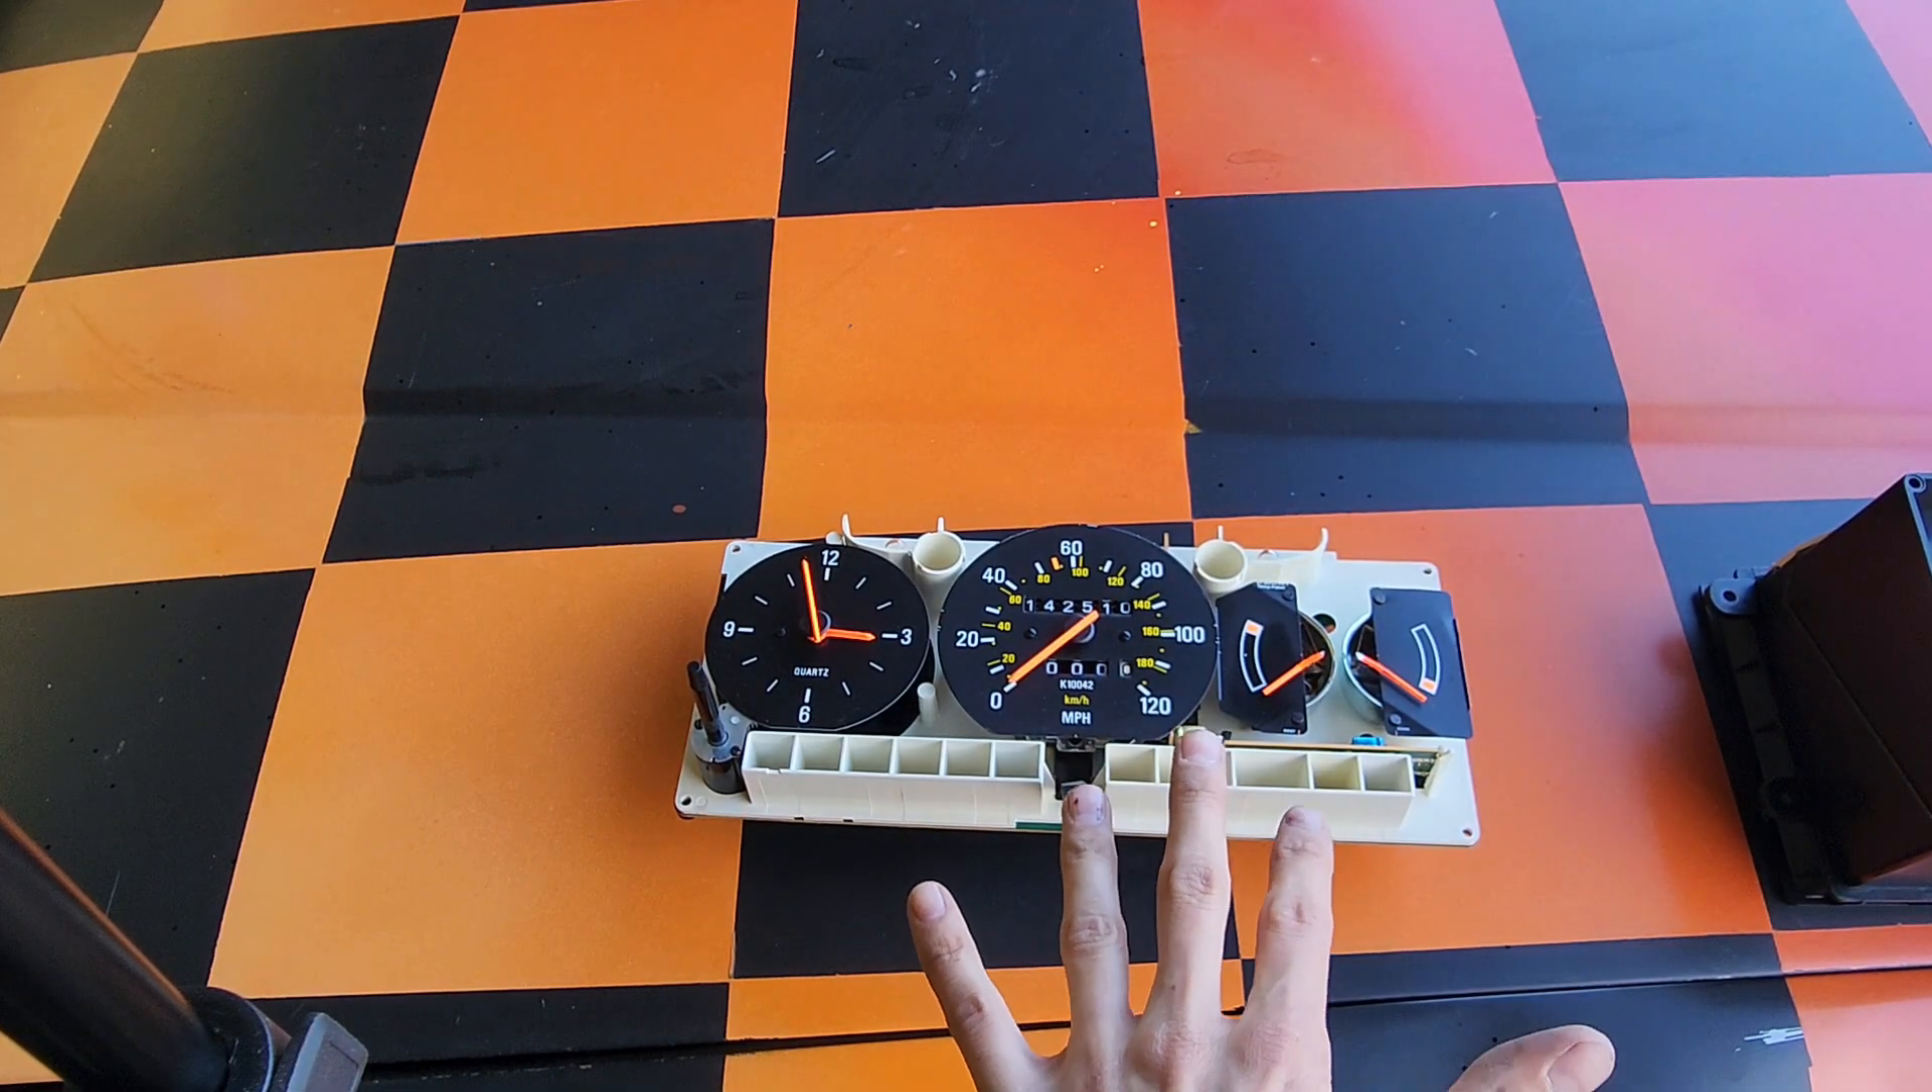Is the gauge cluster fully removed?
Yes.